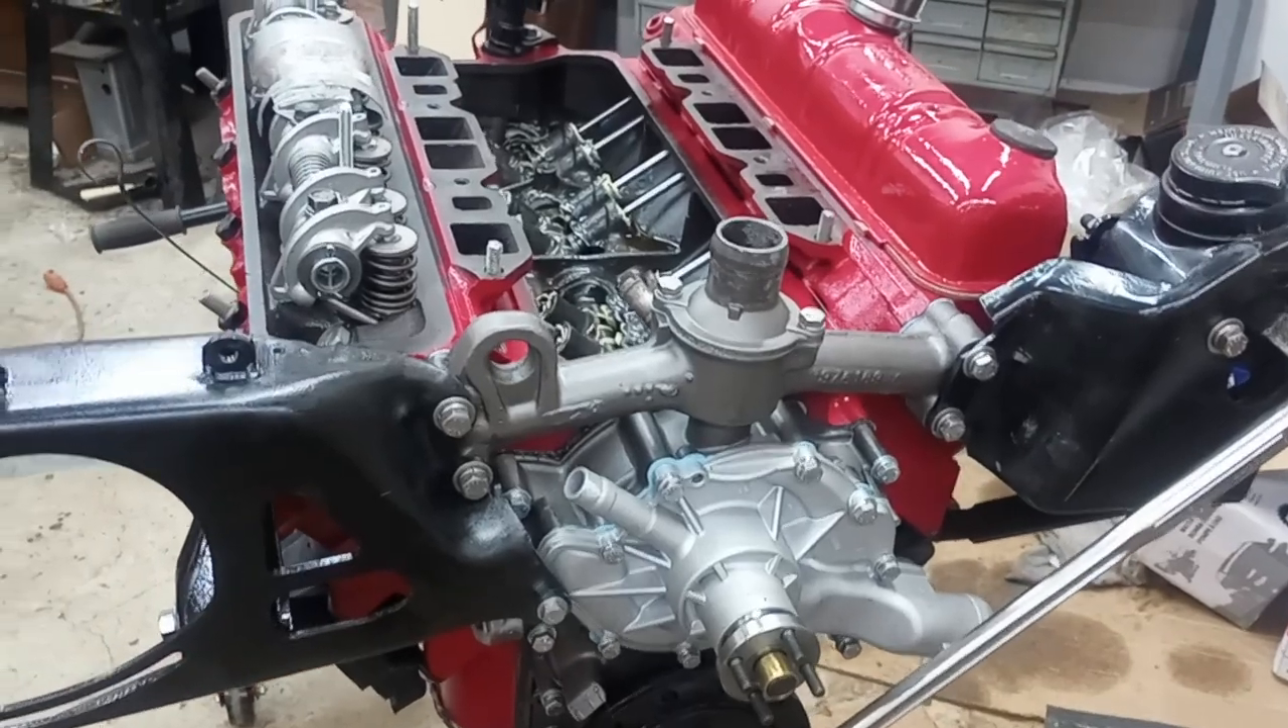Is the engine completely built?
No.